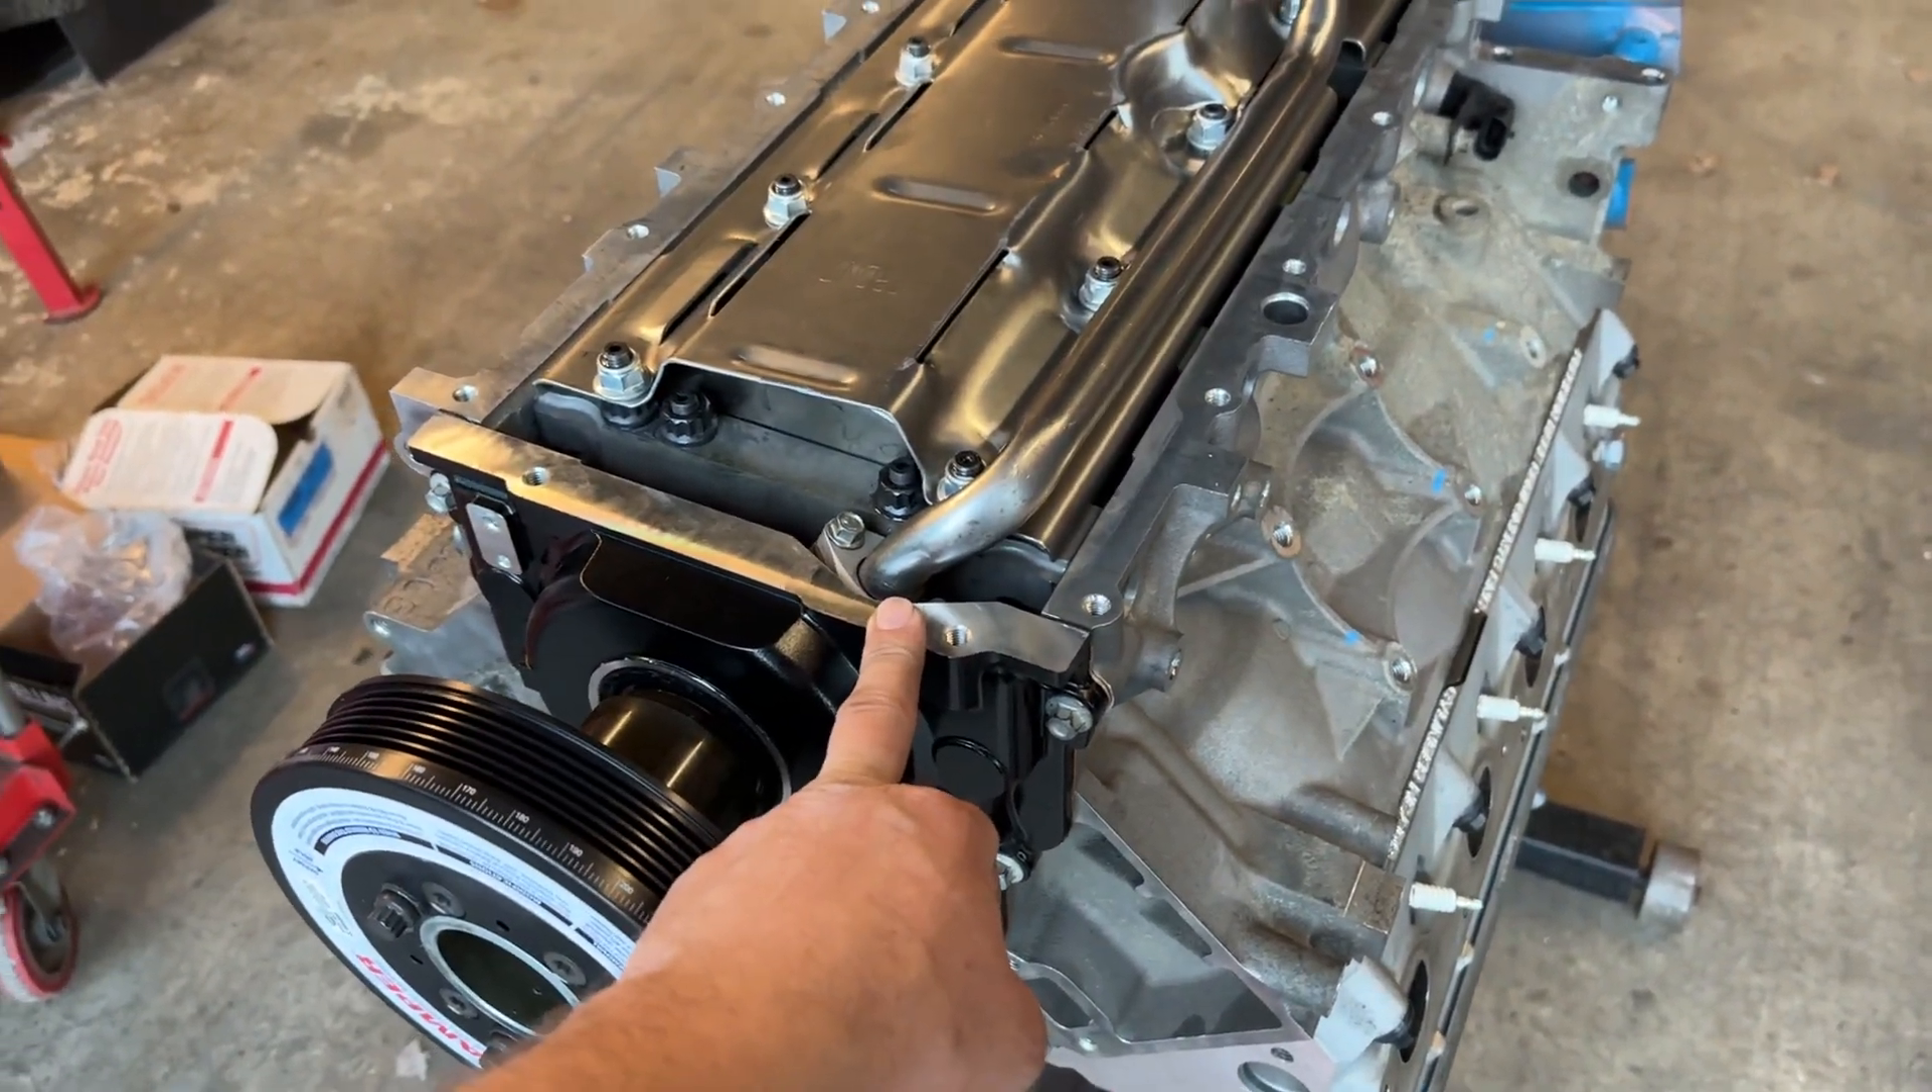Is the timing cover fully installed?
Yes.